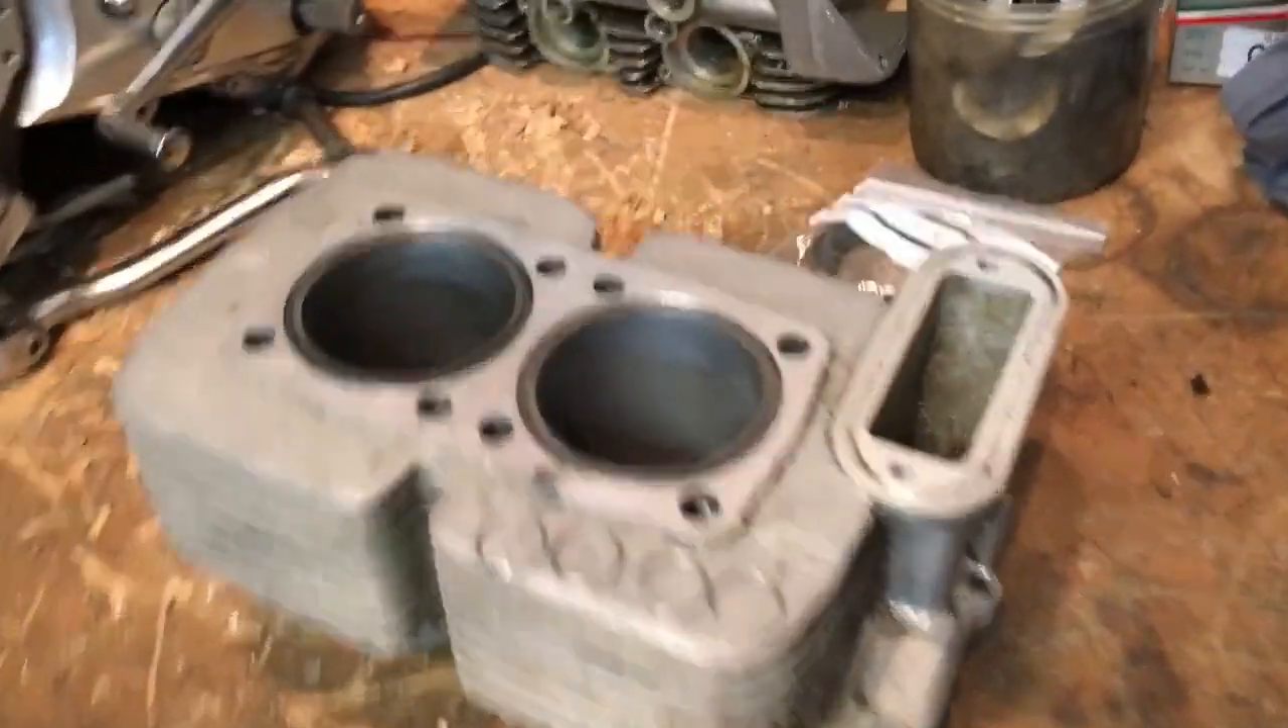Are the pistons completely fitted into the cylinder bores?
No.